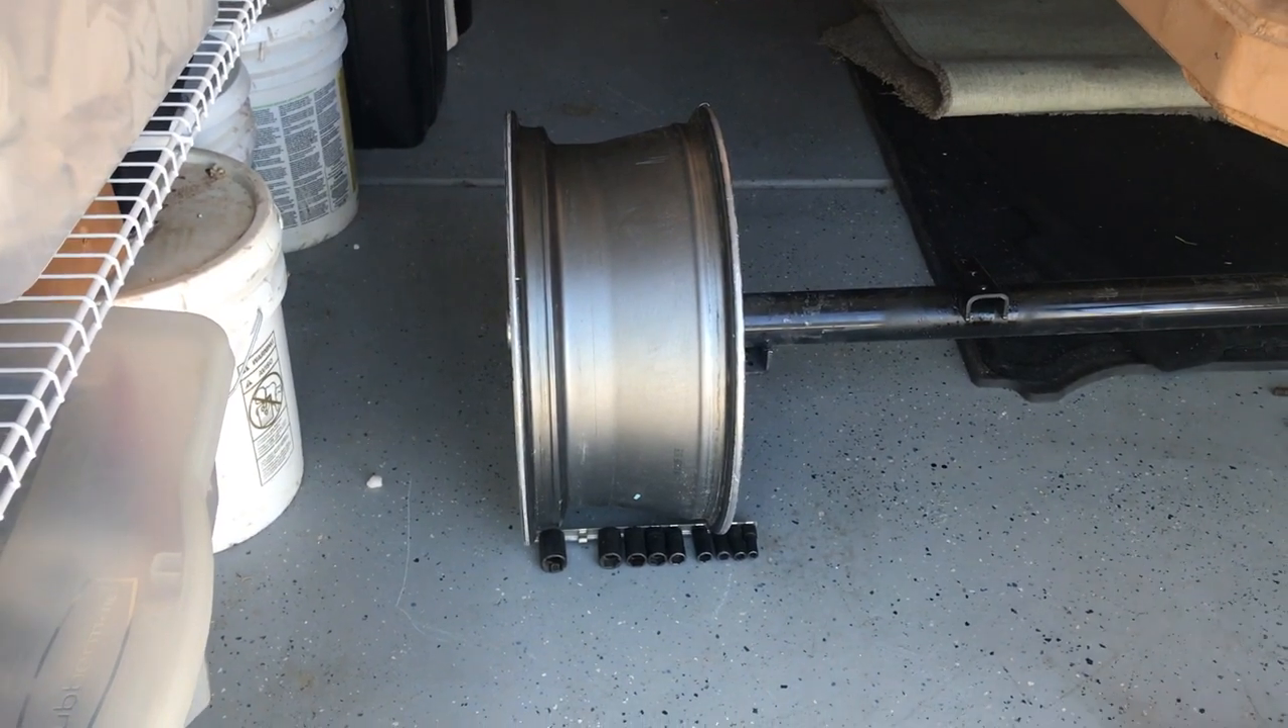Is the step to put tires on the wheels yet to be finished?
Yes.